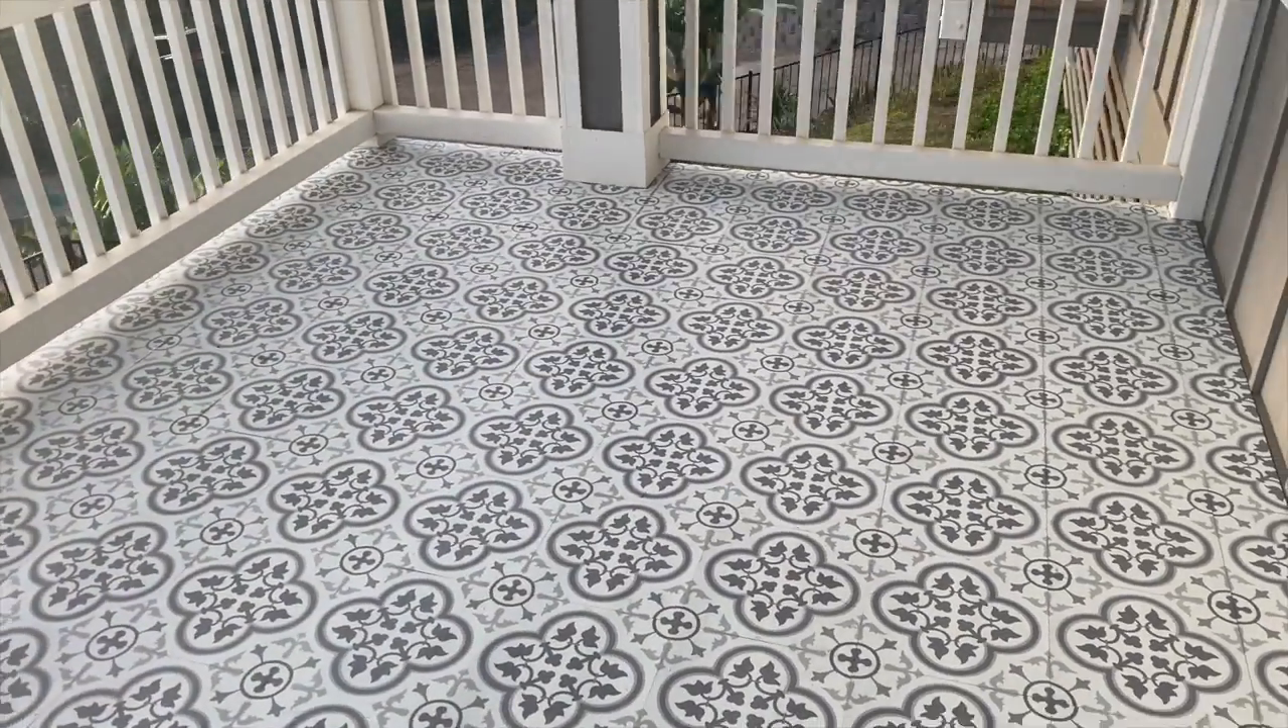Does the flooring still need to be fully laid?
No.